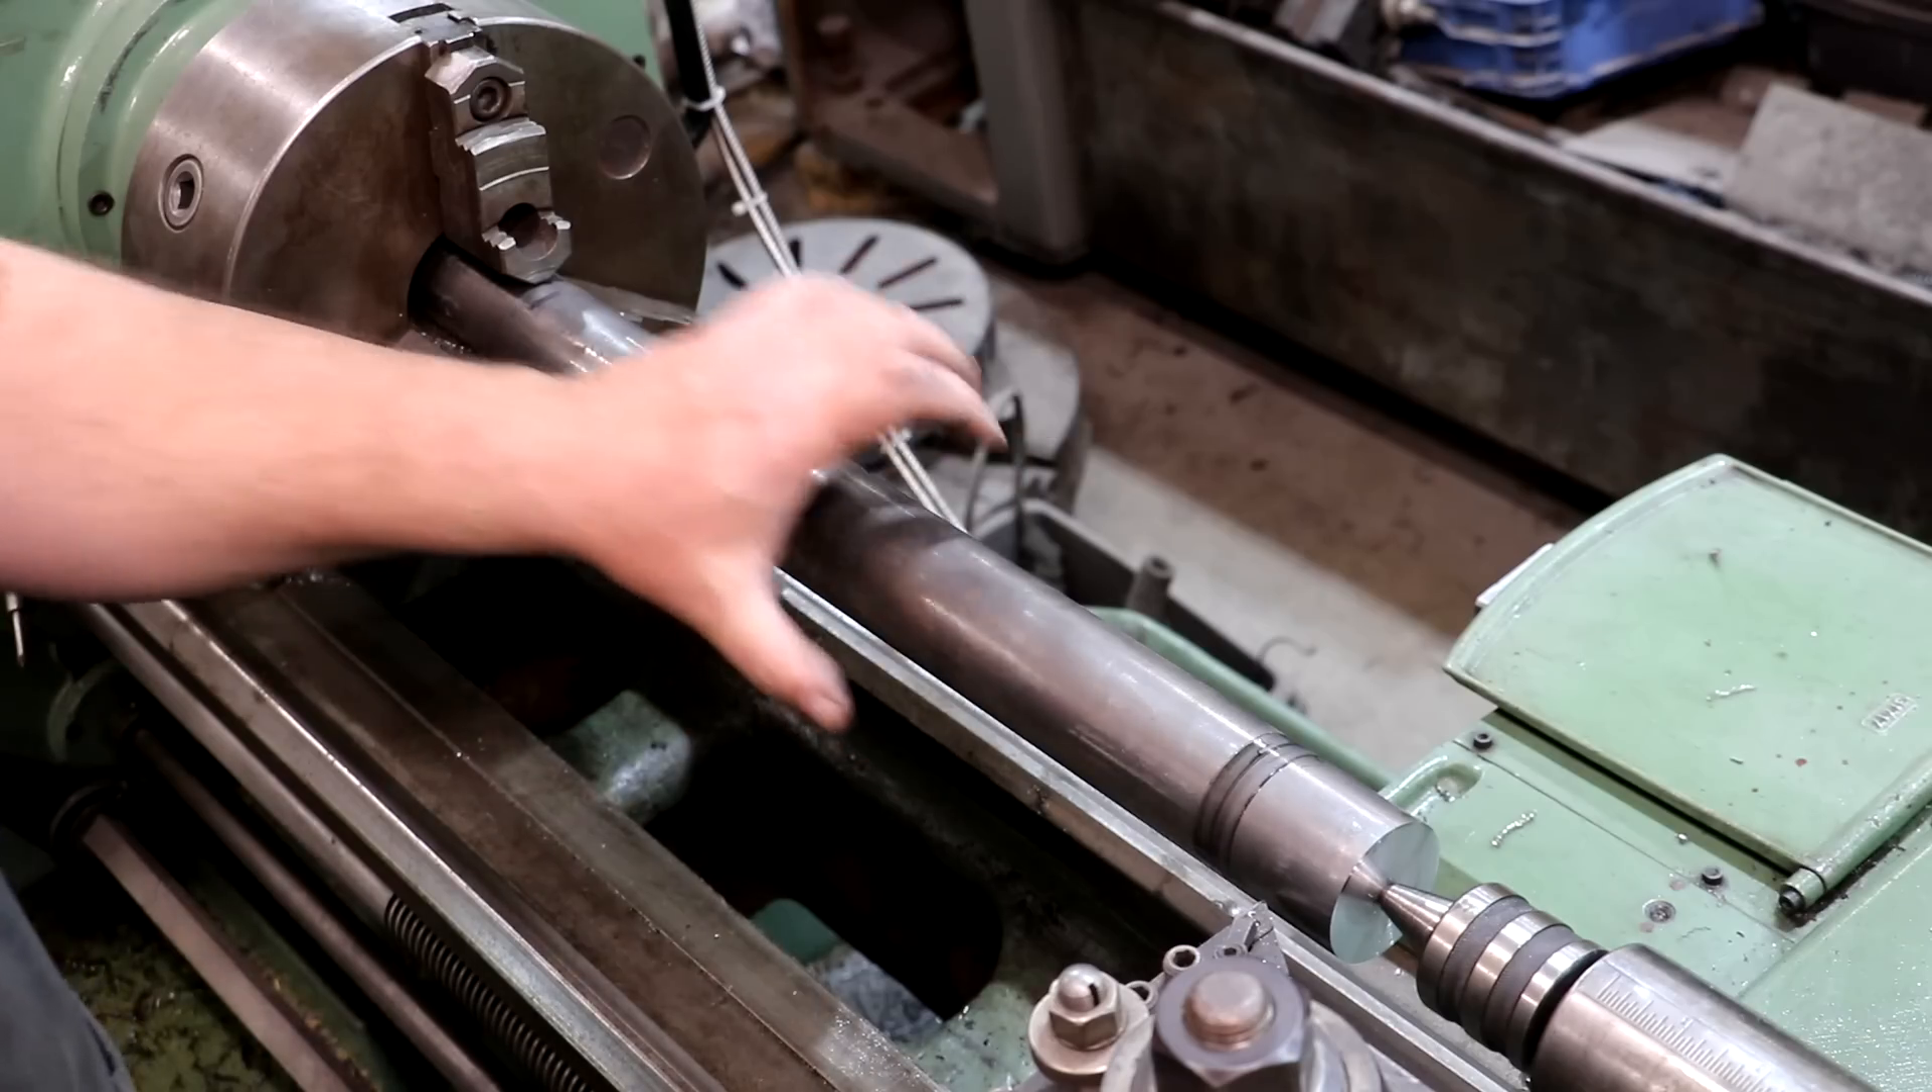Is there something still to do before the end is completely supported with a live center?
No.